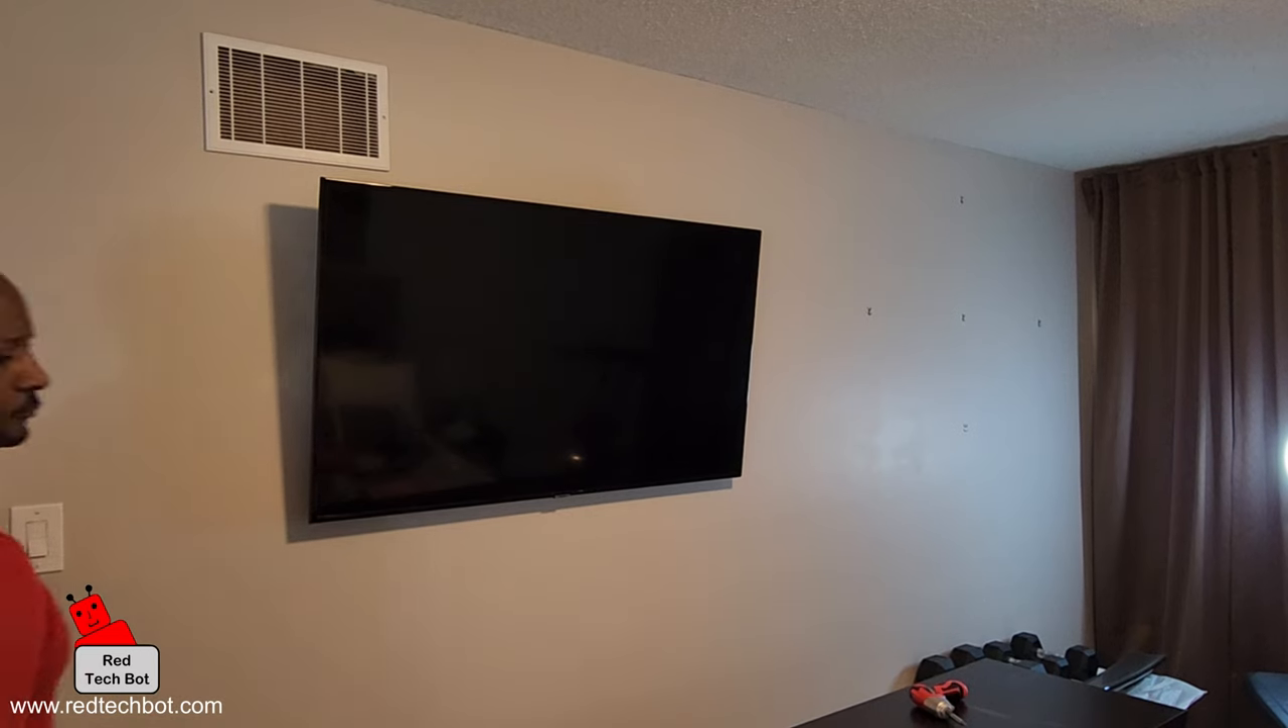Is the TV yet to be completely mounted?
No.